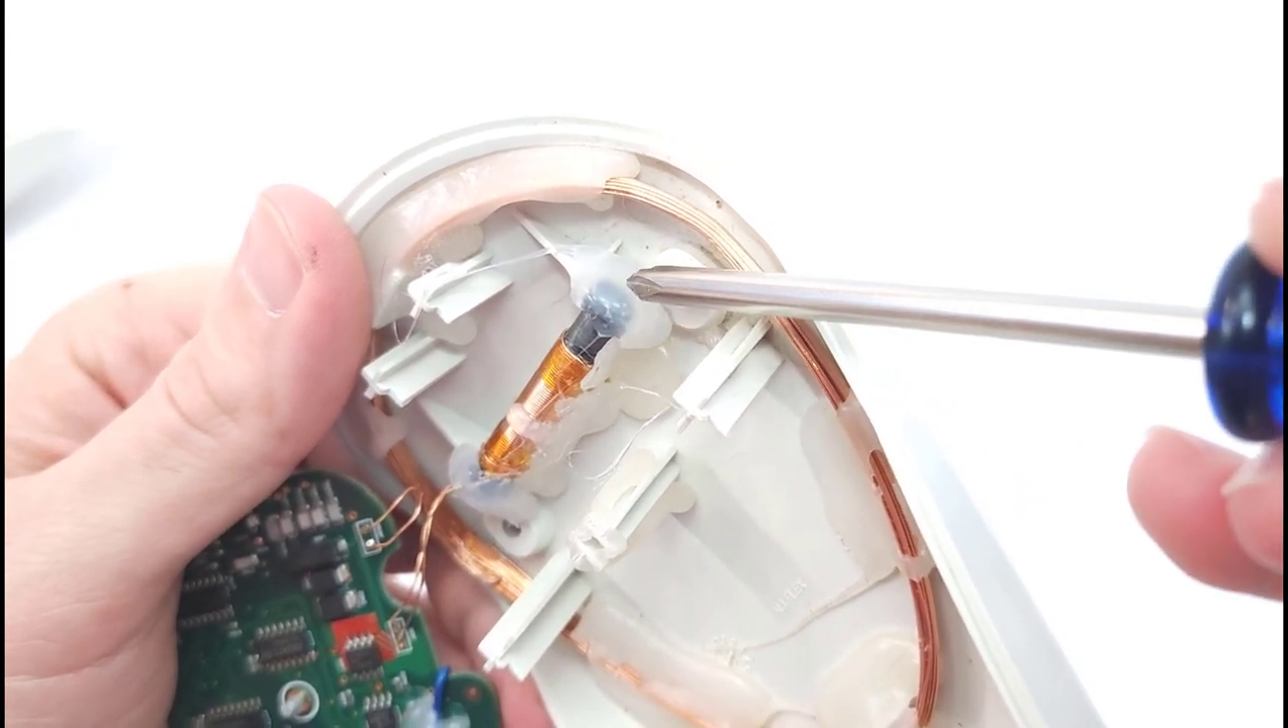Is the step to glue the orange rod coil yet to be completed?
No.